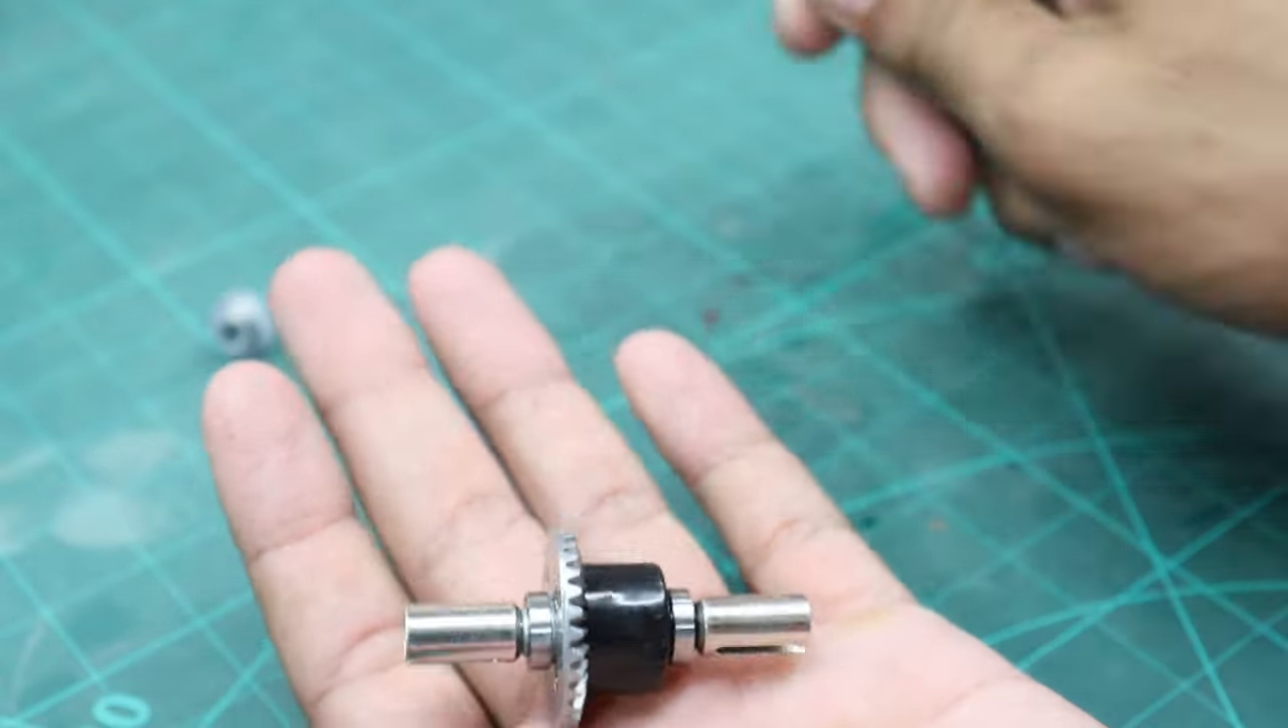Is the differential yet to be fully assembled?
No.